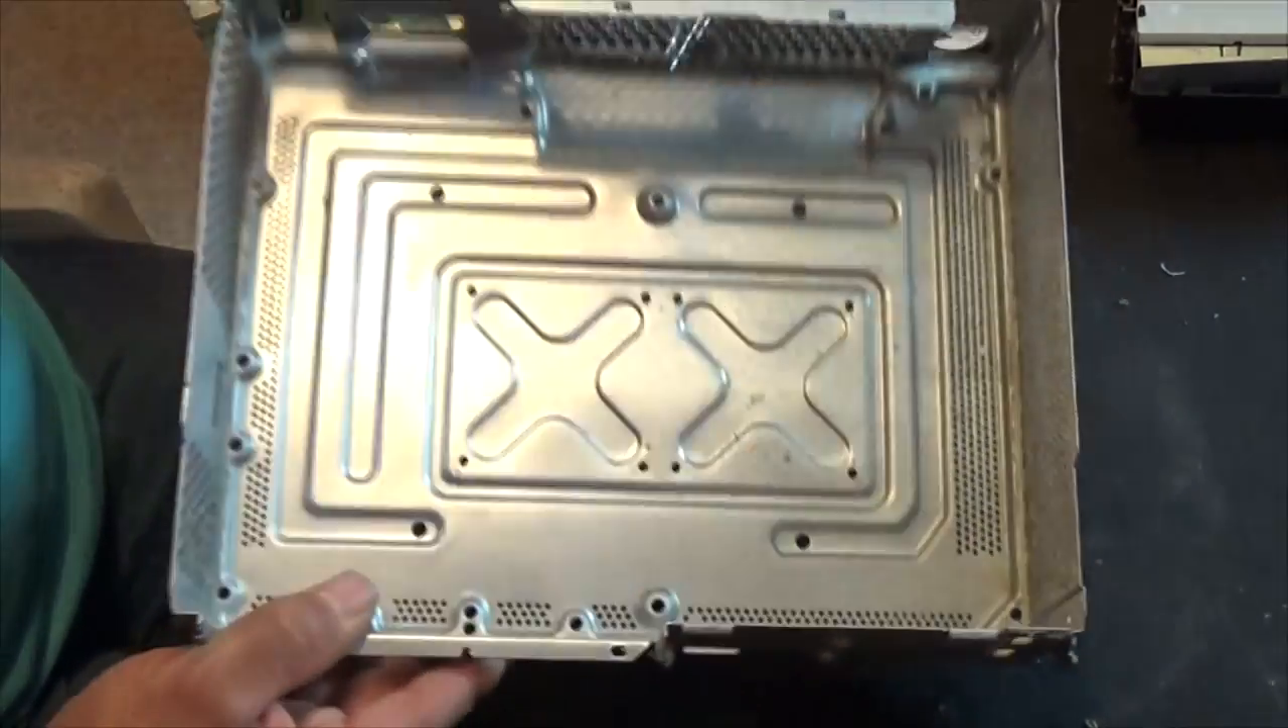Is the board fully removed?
Yes.